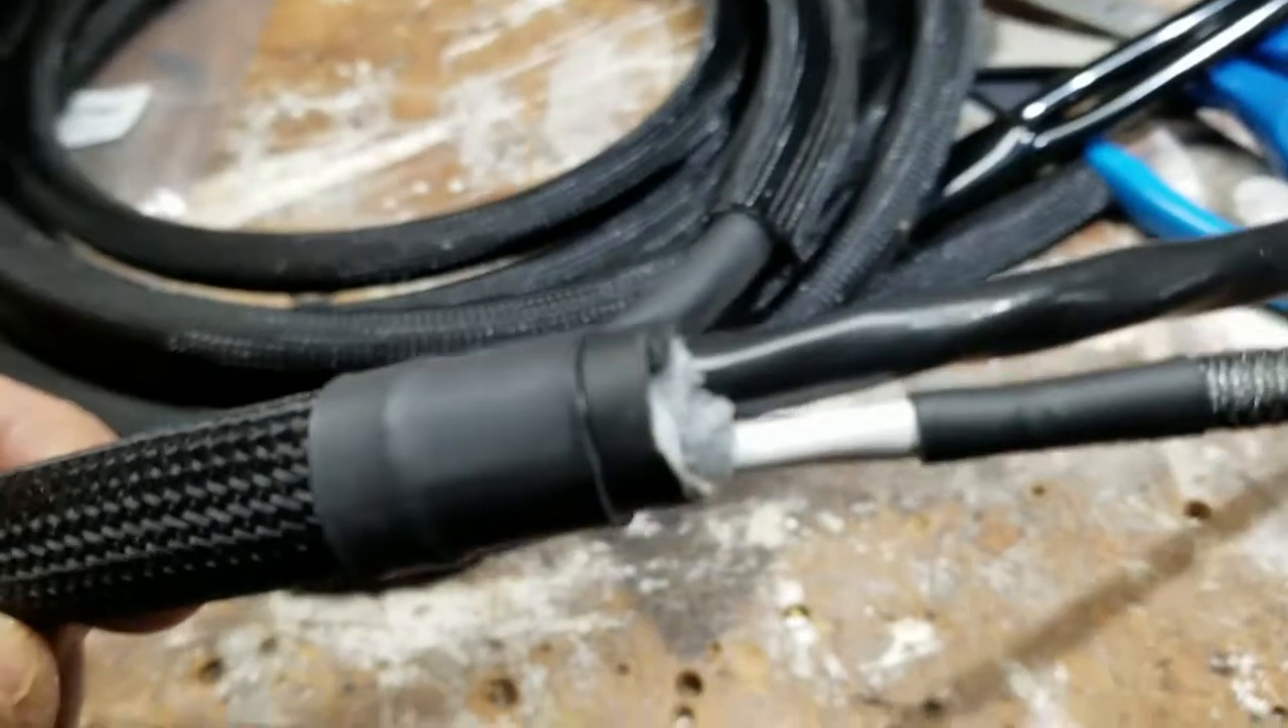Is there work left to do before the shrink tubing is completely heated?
No.